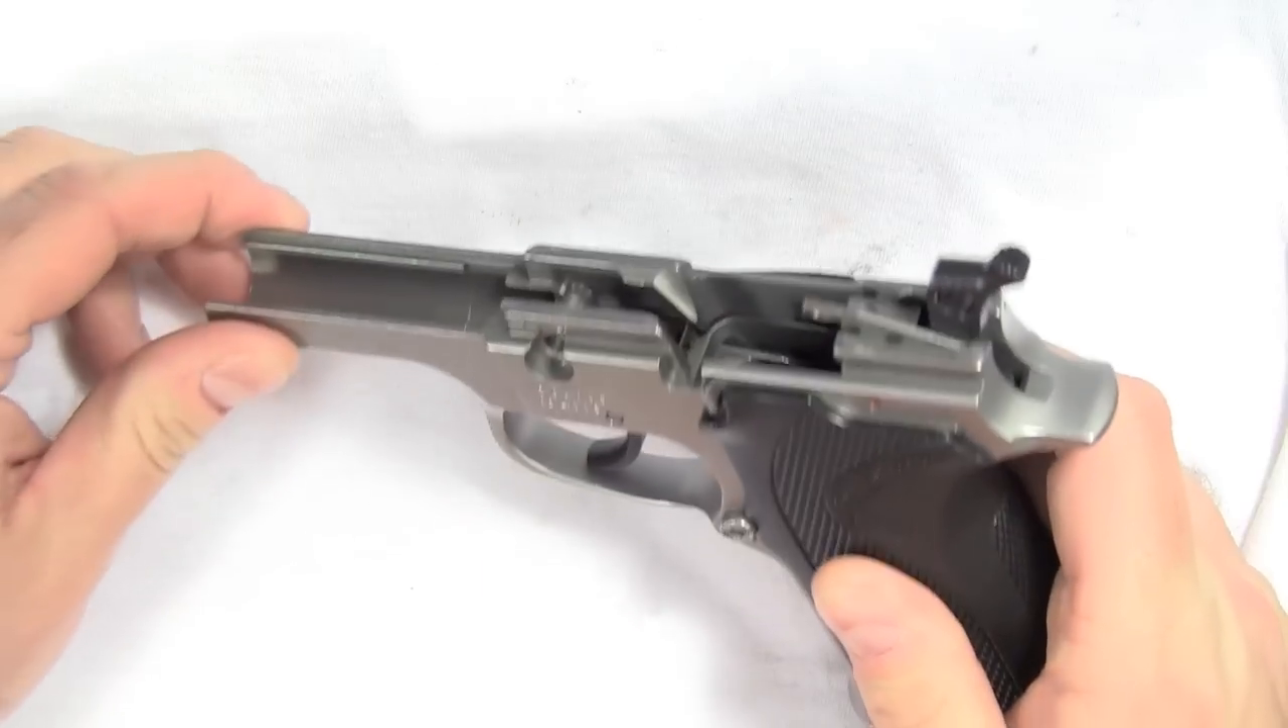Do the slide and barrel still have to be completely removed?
No.